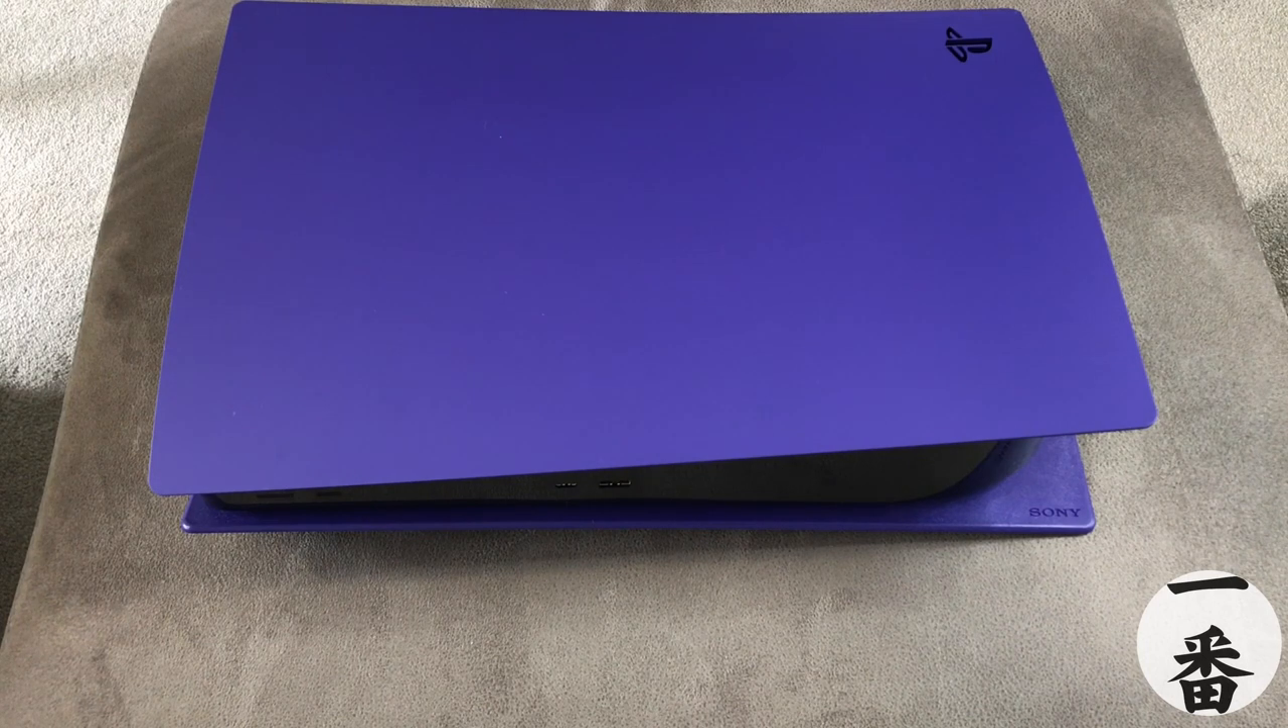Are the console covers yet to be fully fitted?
No.